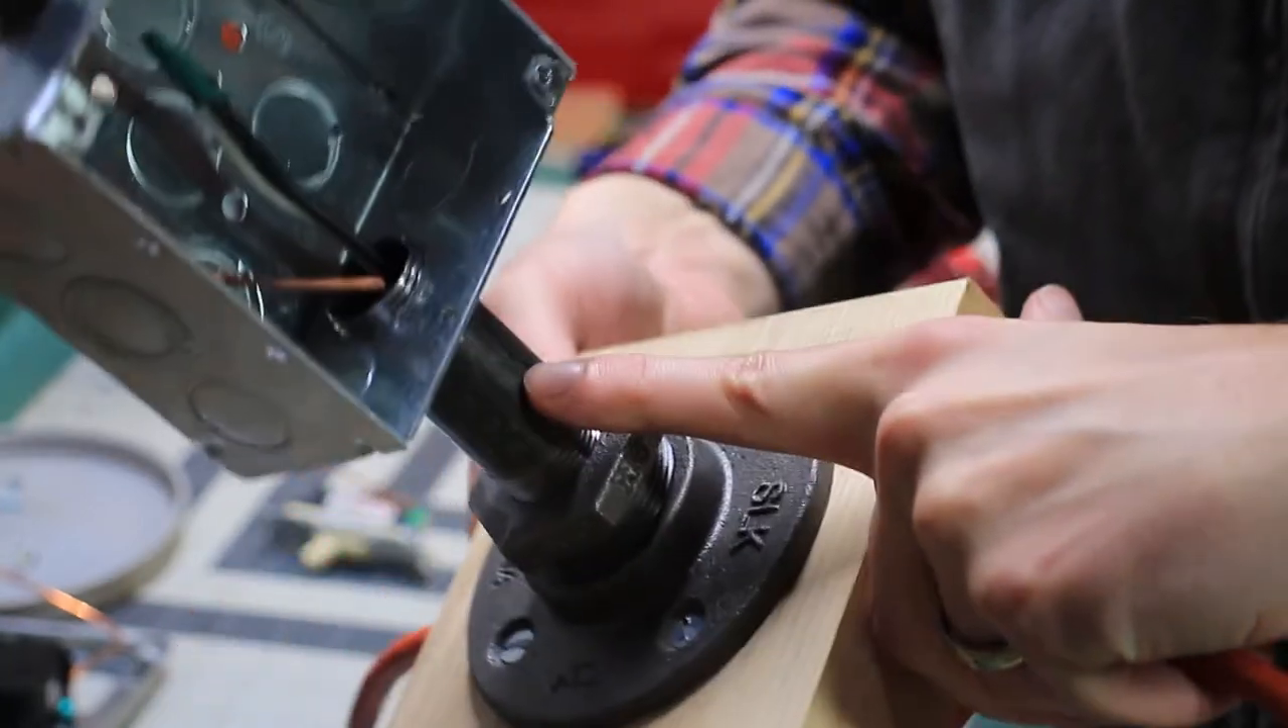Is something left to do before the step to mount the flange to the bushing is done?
No.